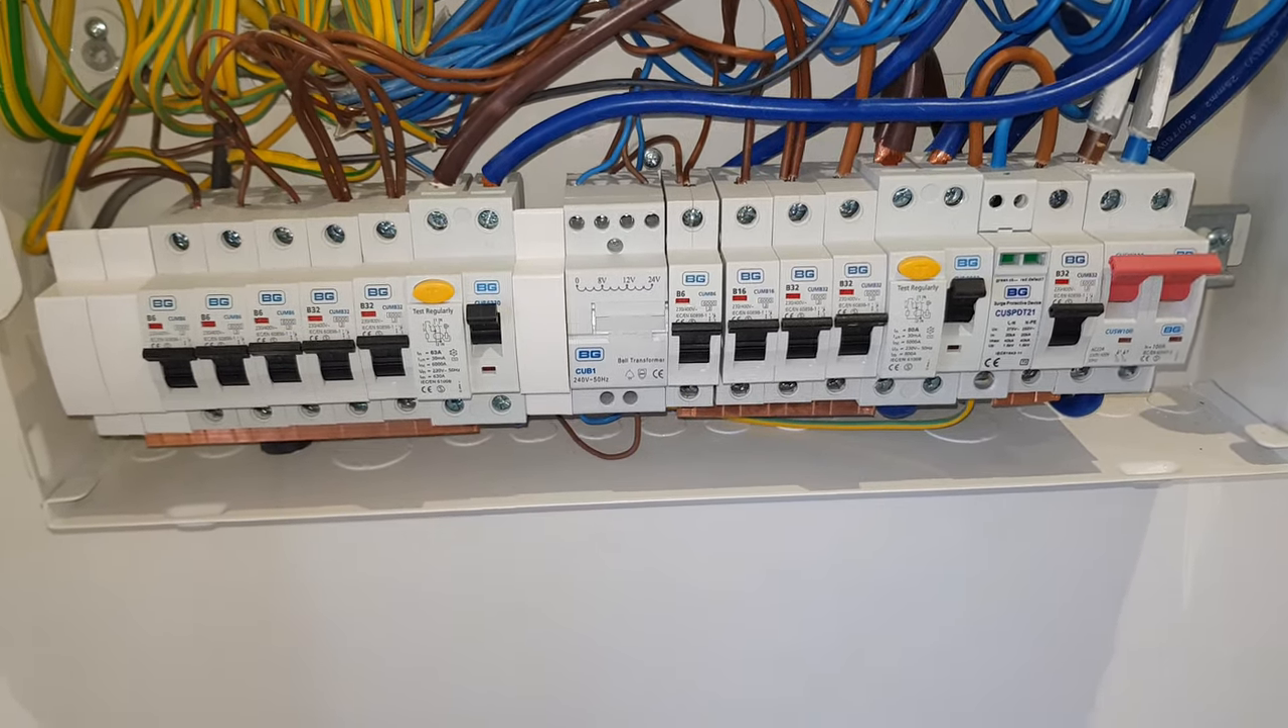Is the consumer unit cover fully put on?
No.